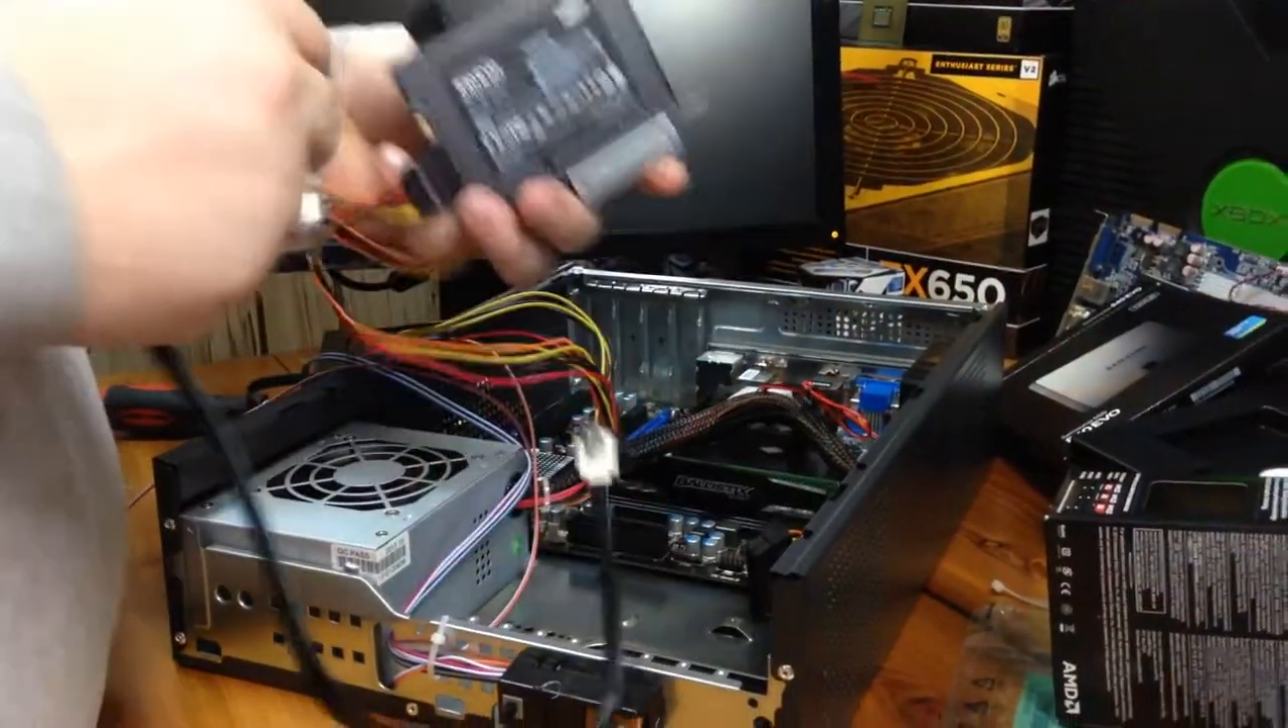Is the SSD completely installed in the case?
No.